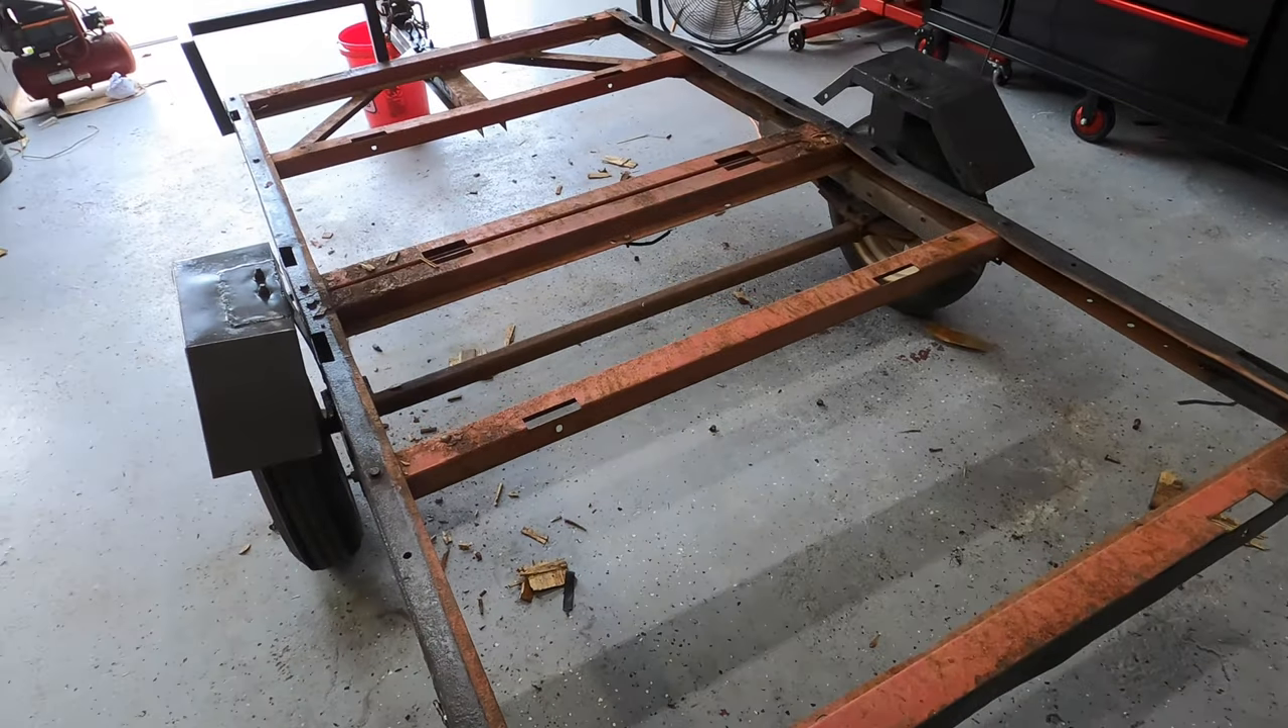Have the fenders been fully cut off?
No.